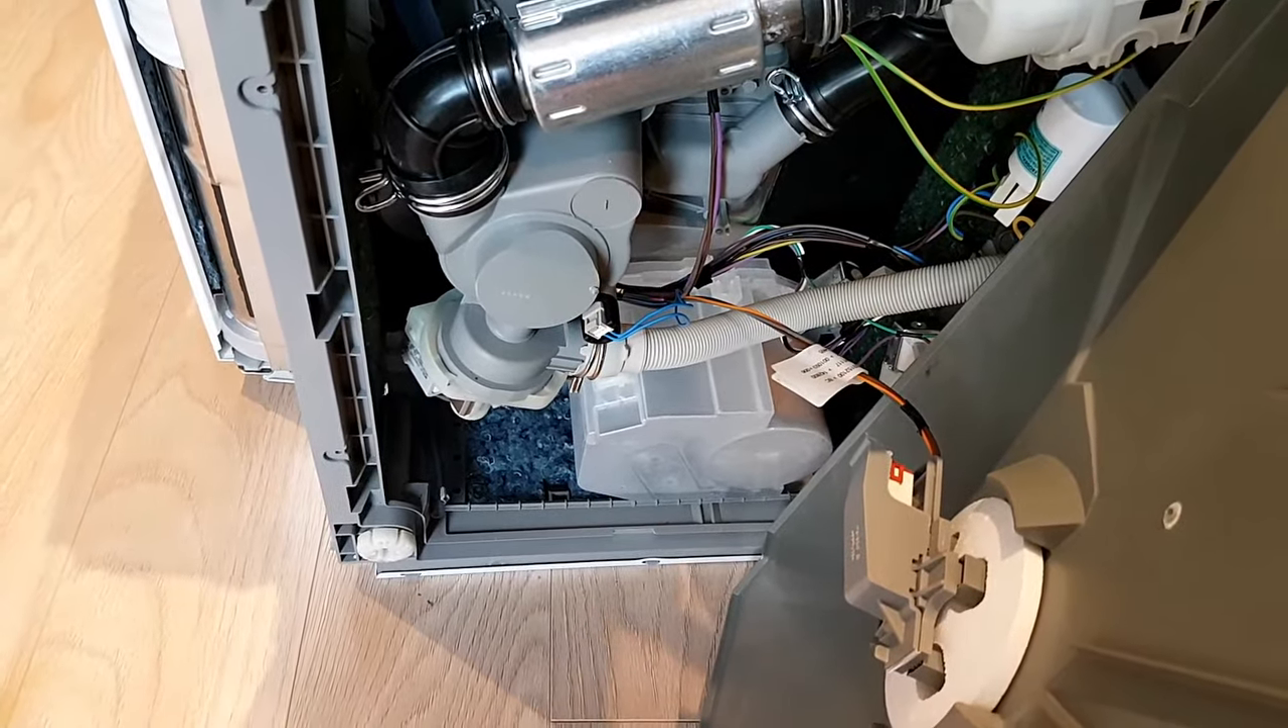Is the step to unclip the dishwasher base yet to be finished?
No.